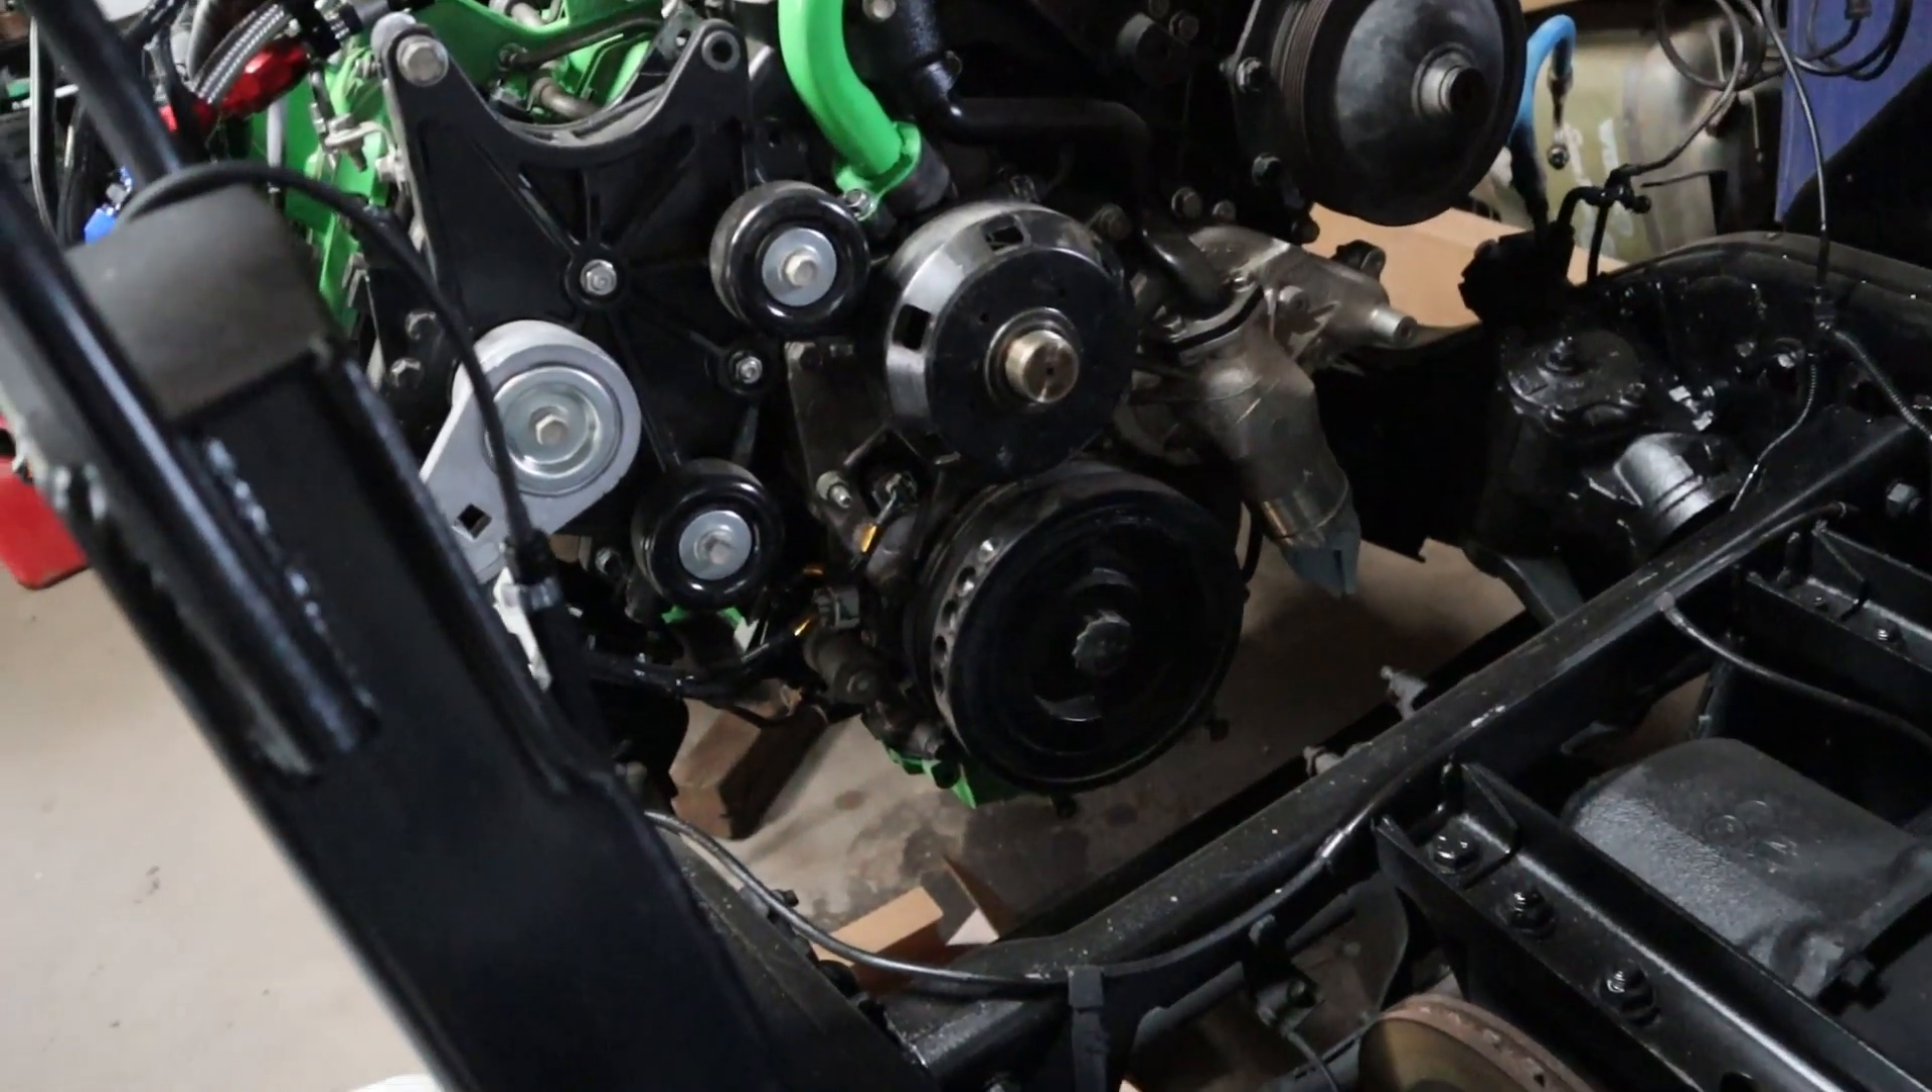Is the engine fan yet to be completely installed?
Yes.